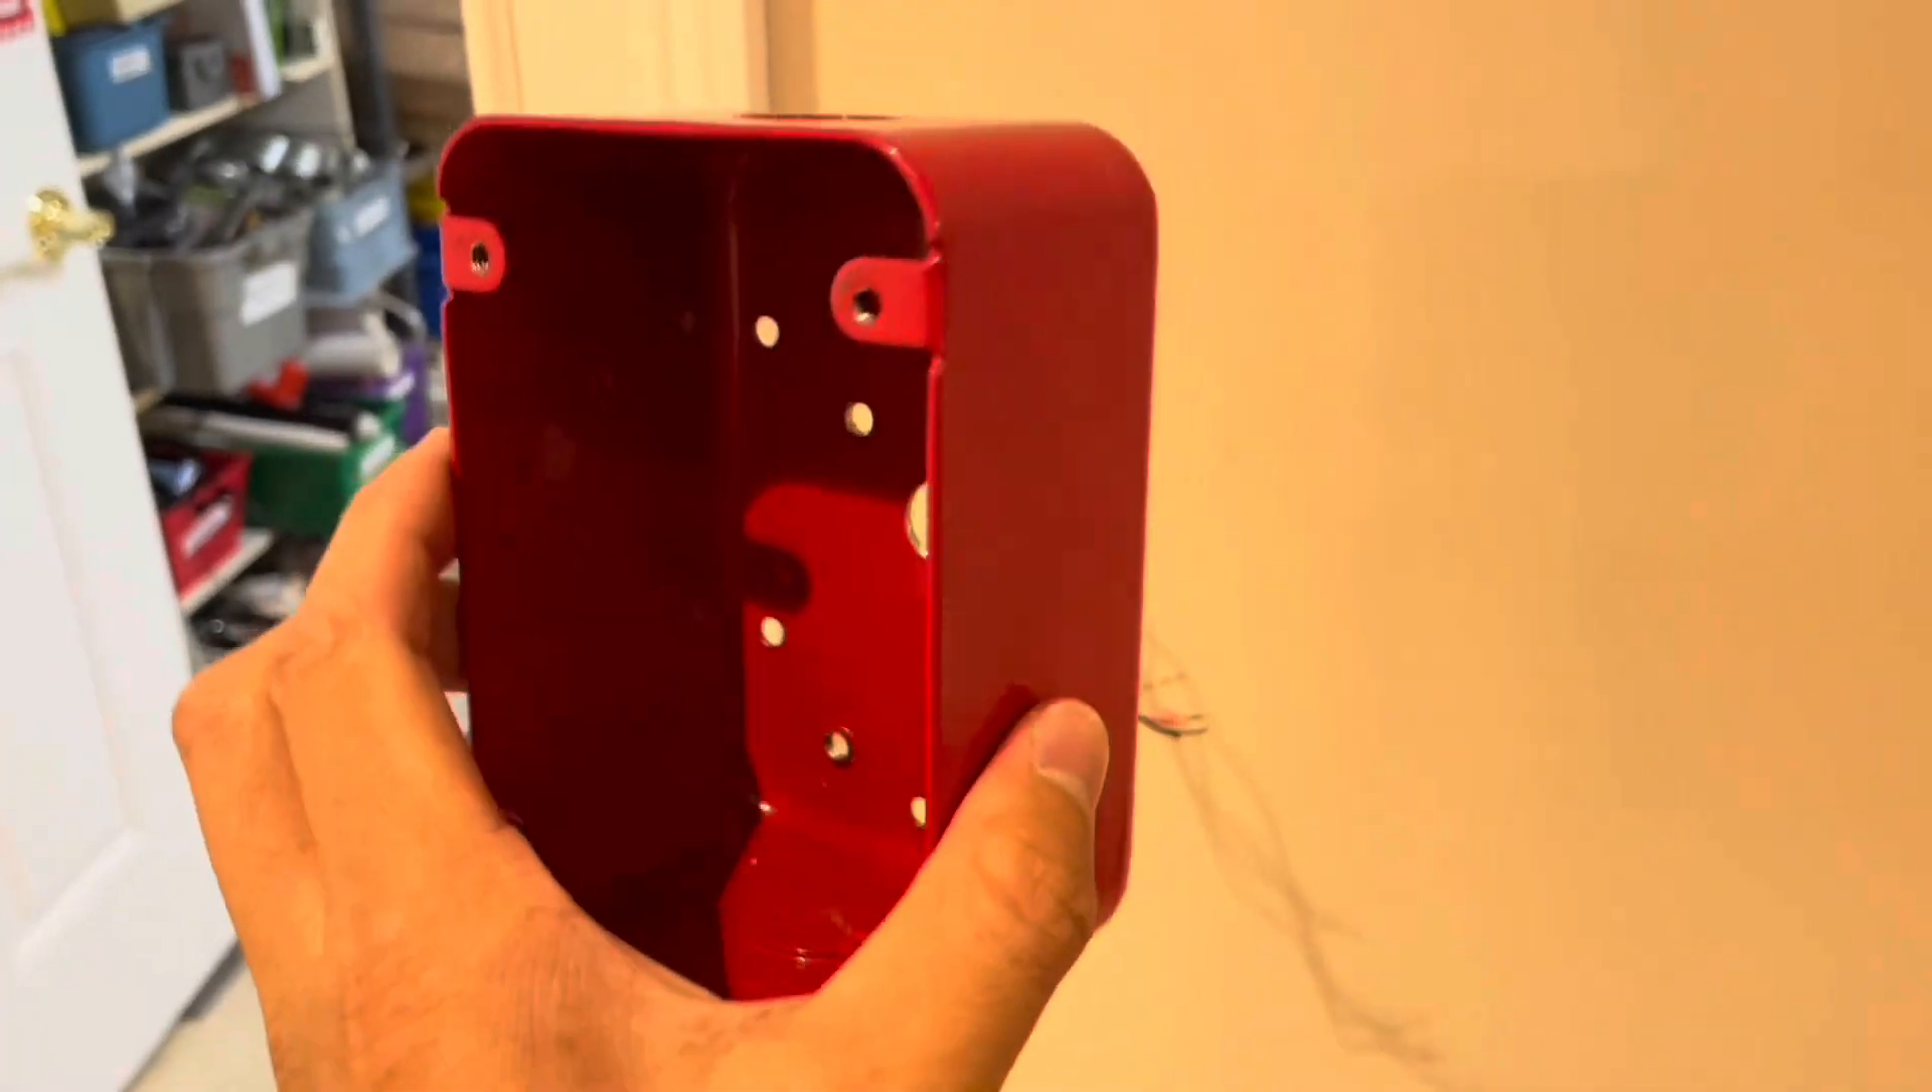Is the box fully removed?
Yes.